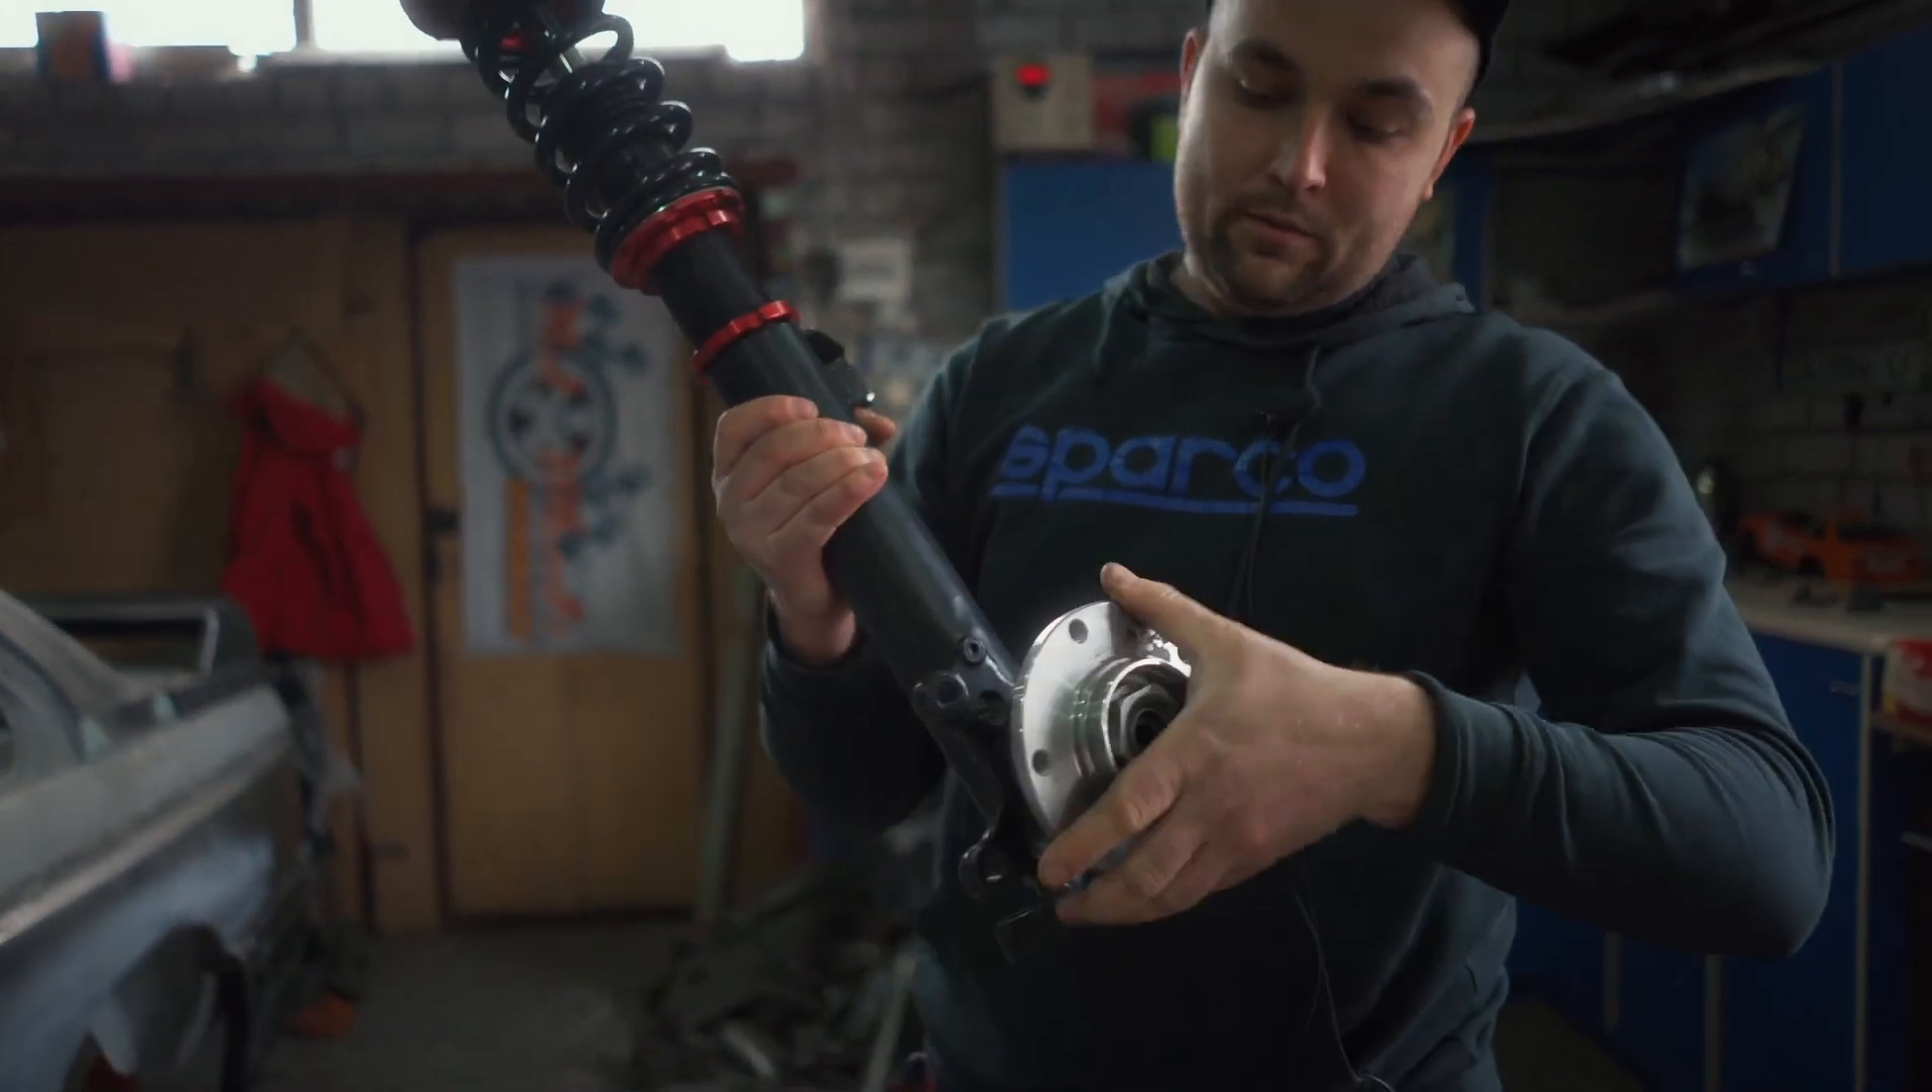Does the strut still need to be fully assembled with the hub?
No.